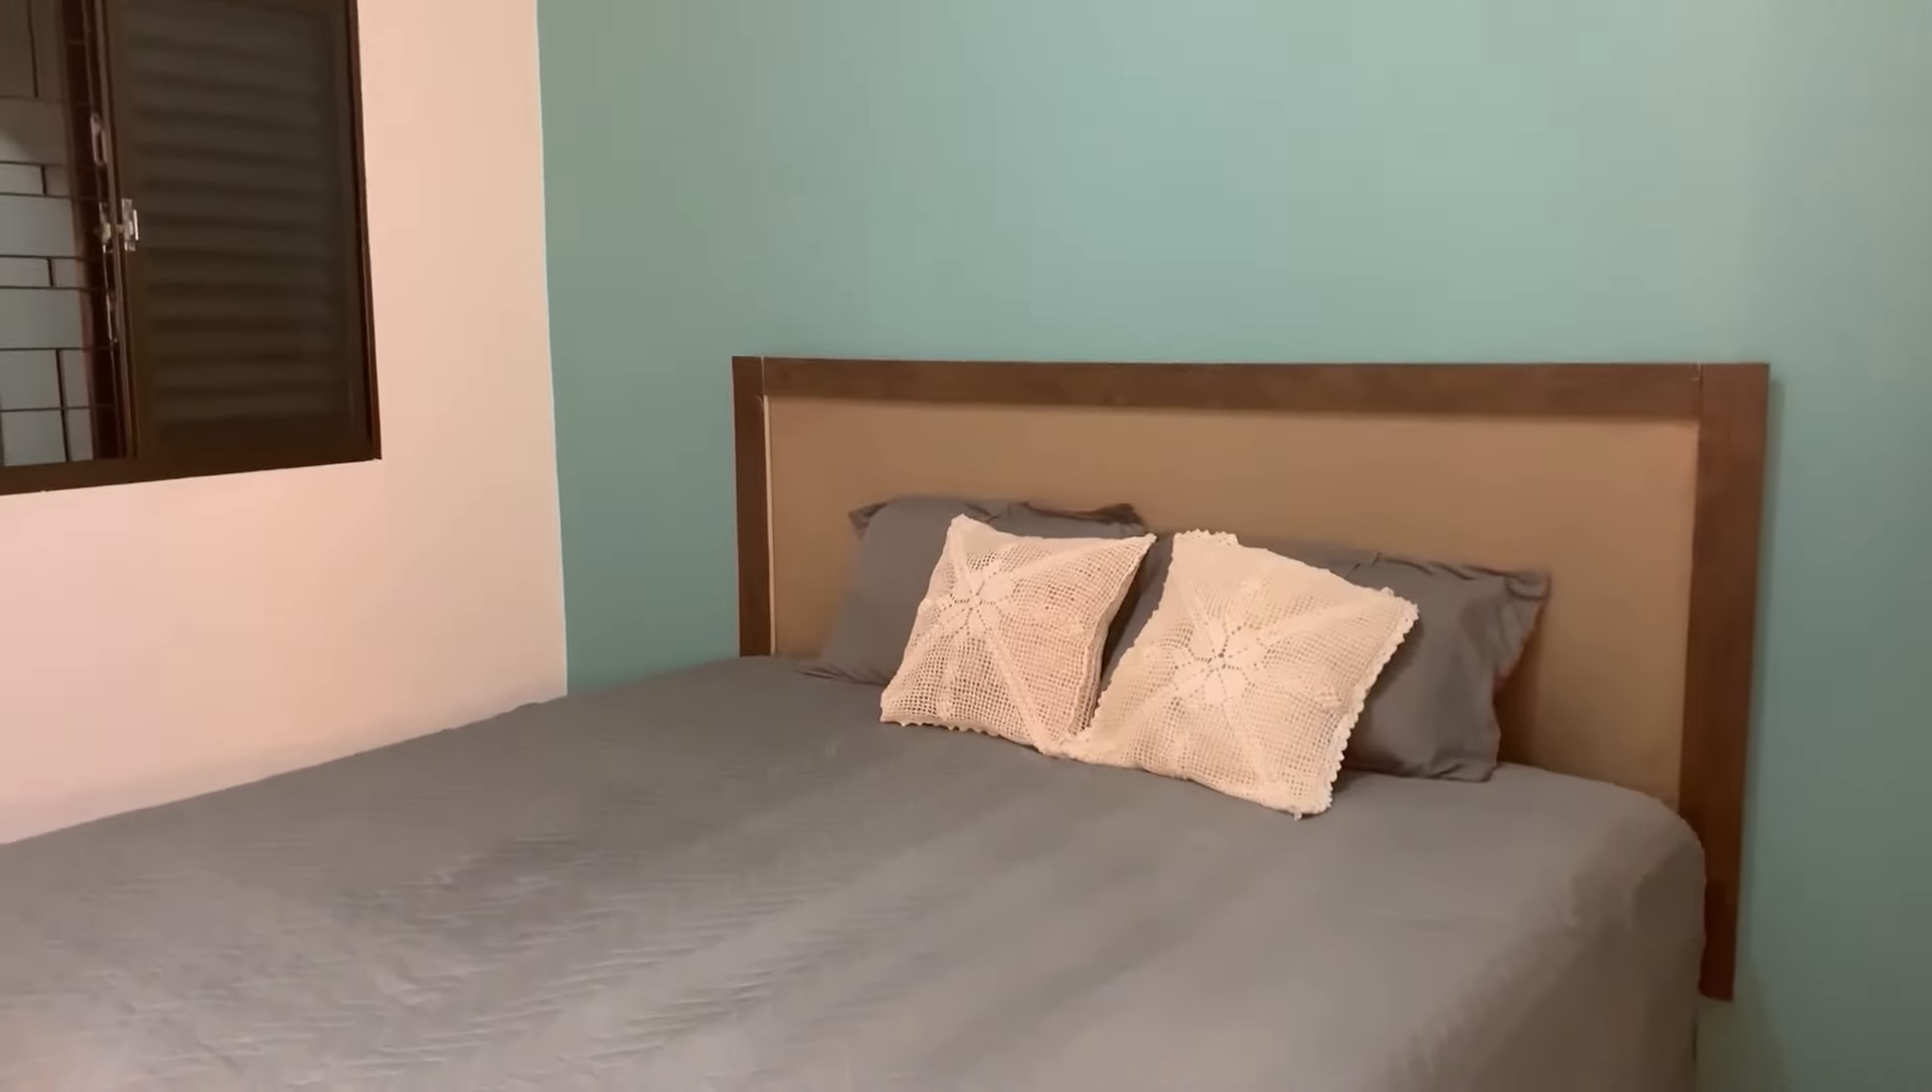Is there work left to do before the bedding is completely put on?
No.